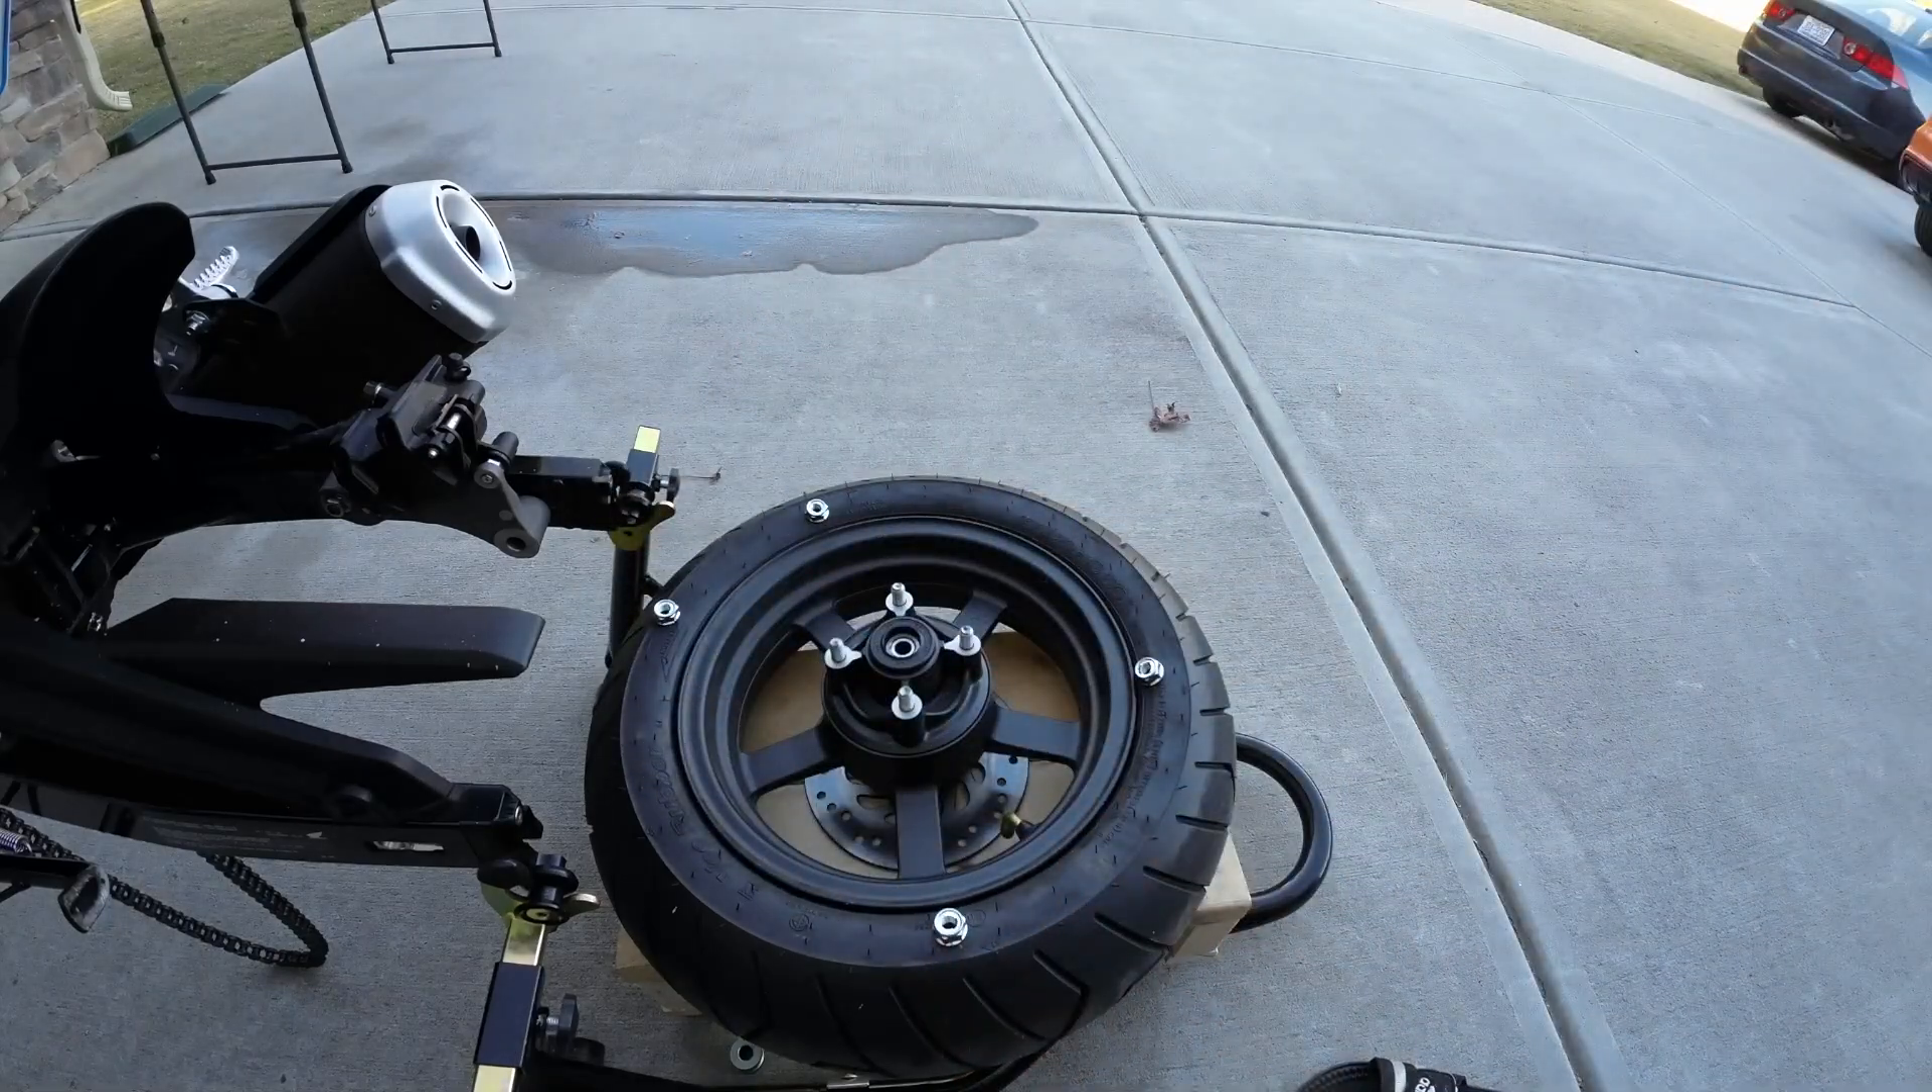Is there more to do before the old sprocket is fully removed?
No.